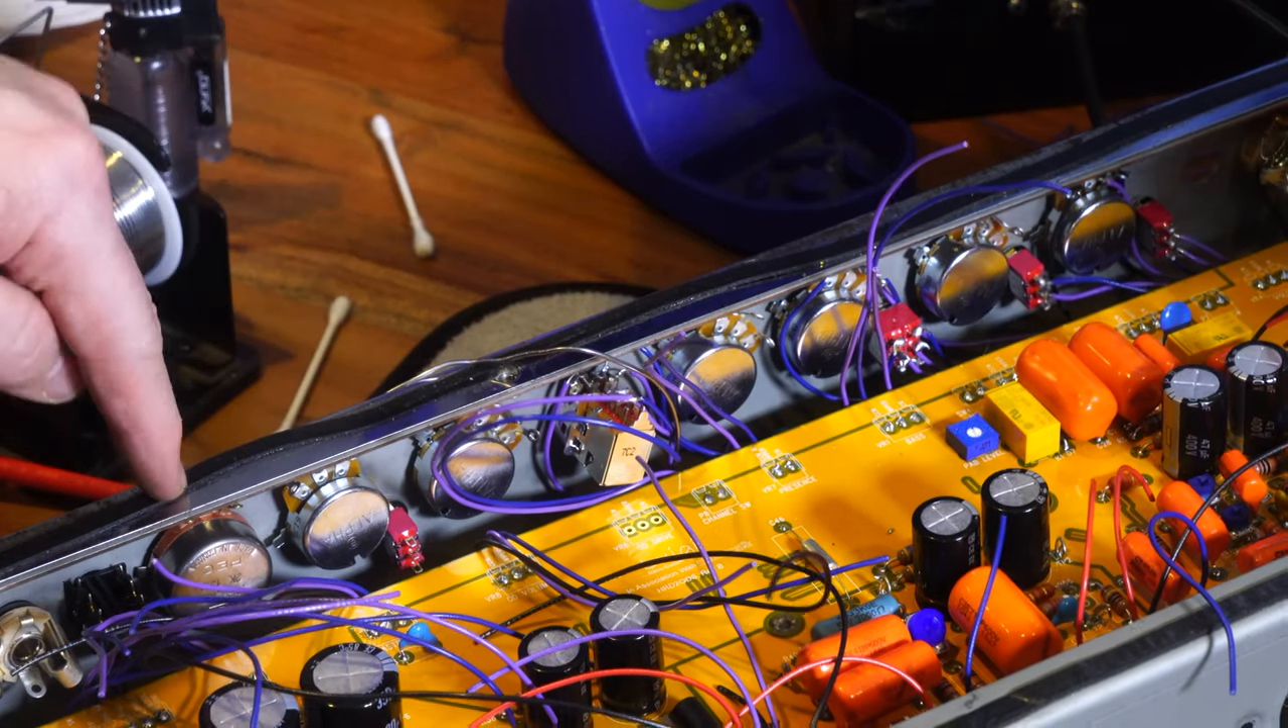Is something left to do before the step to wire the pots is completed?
Yes.